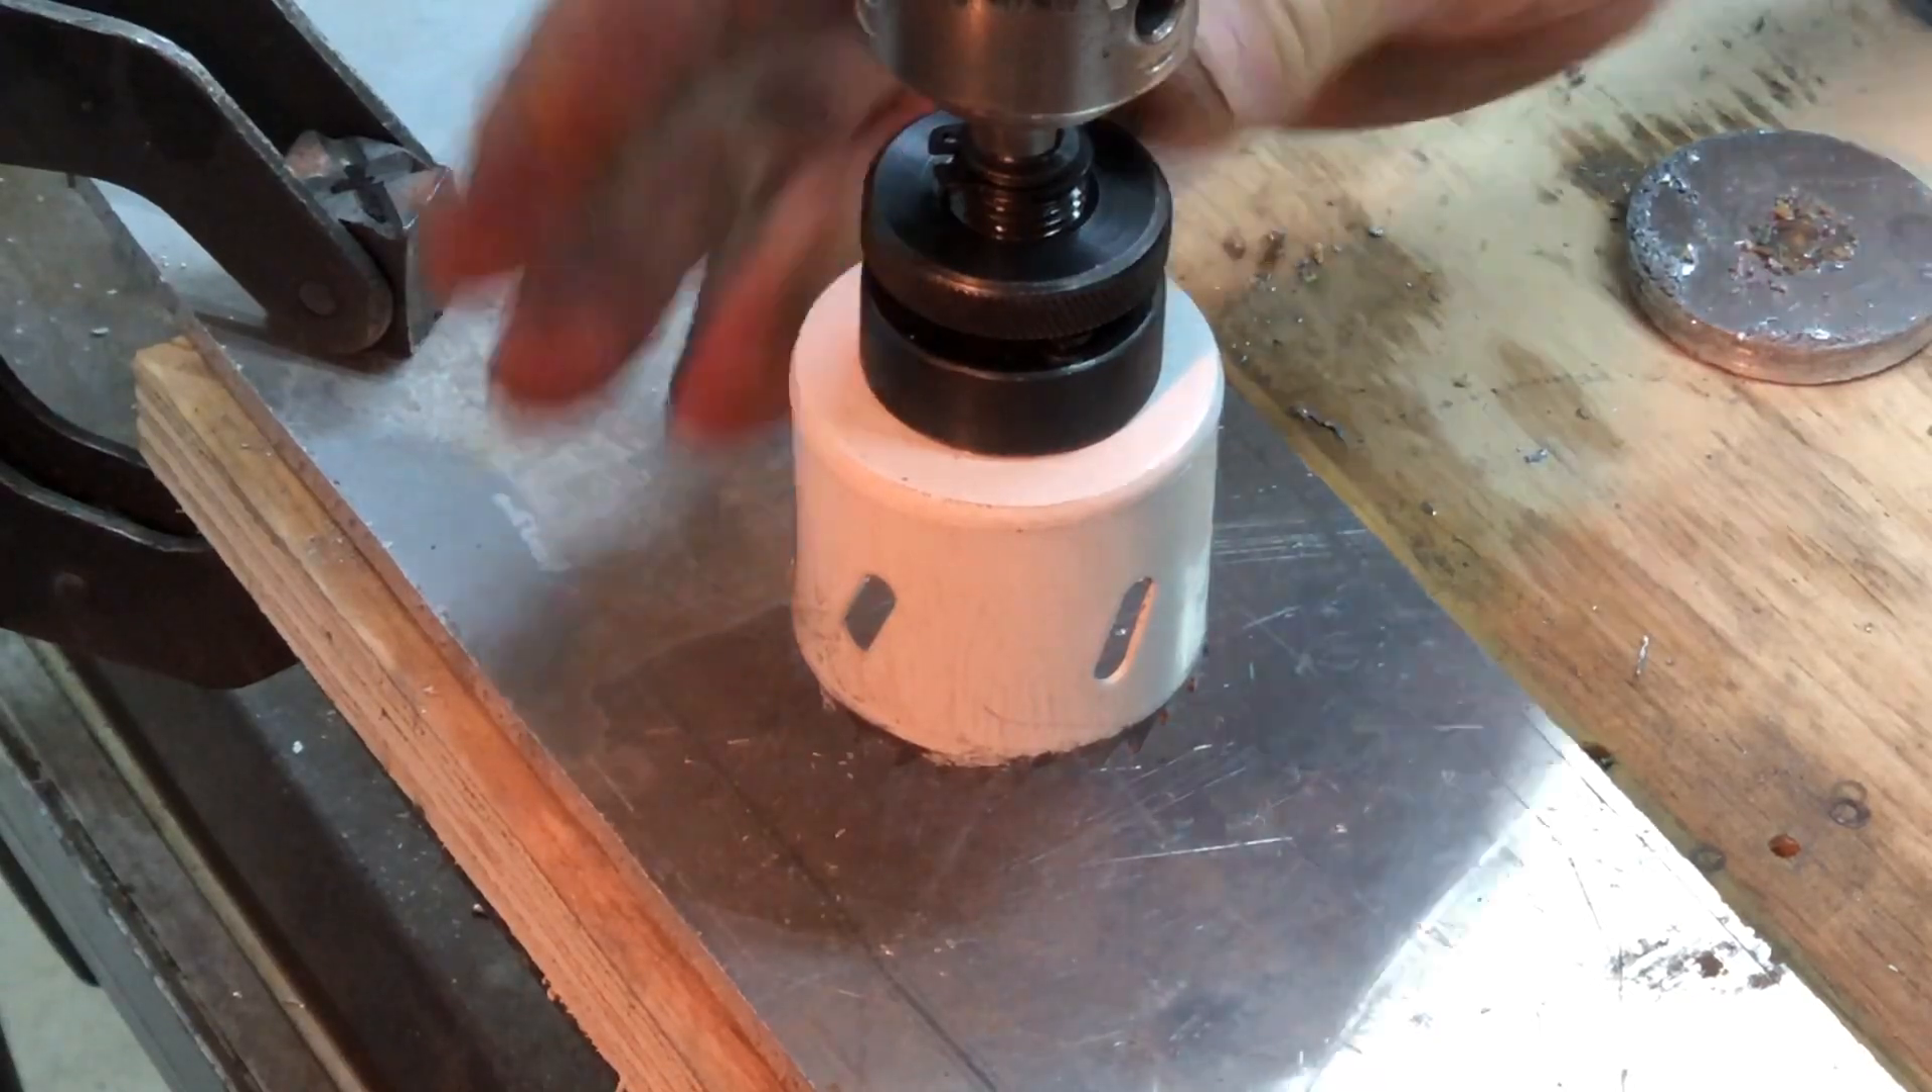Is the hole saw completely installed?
Yes.